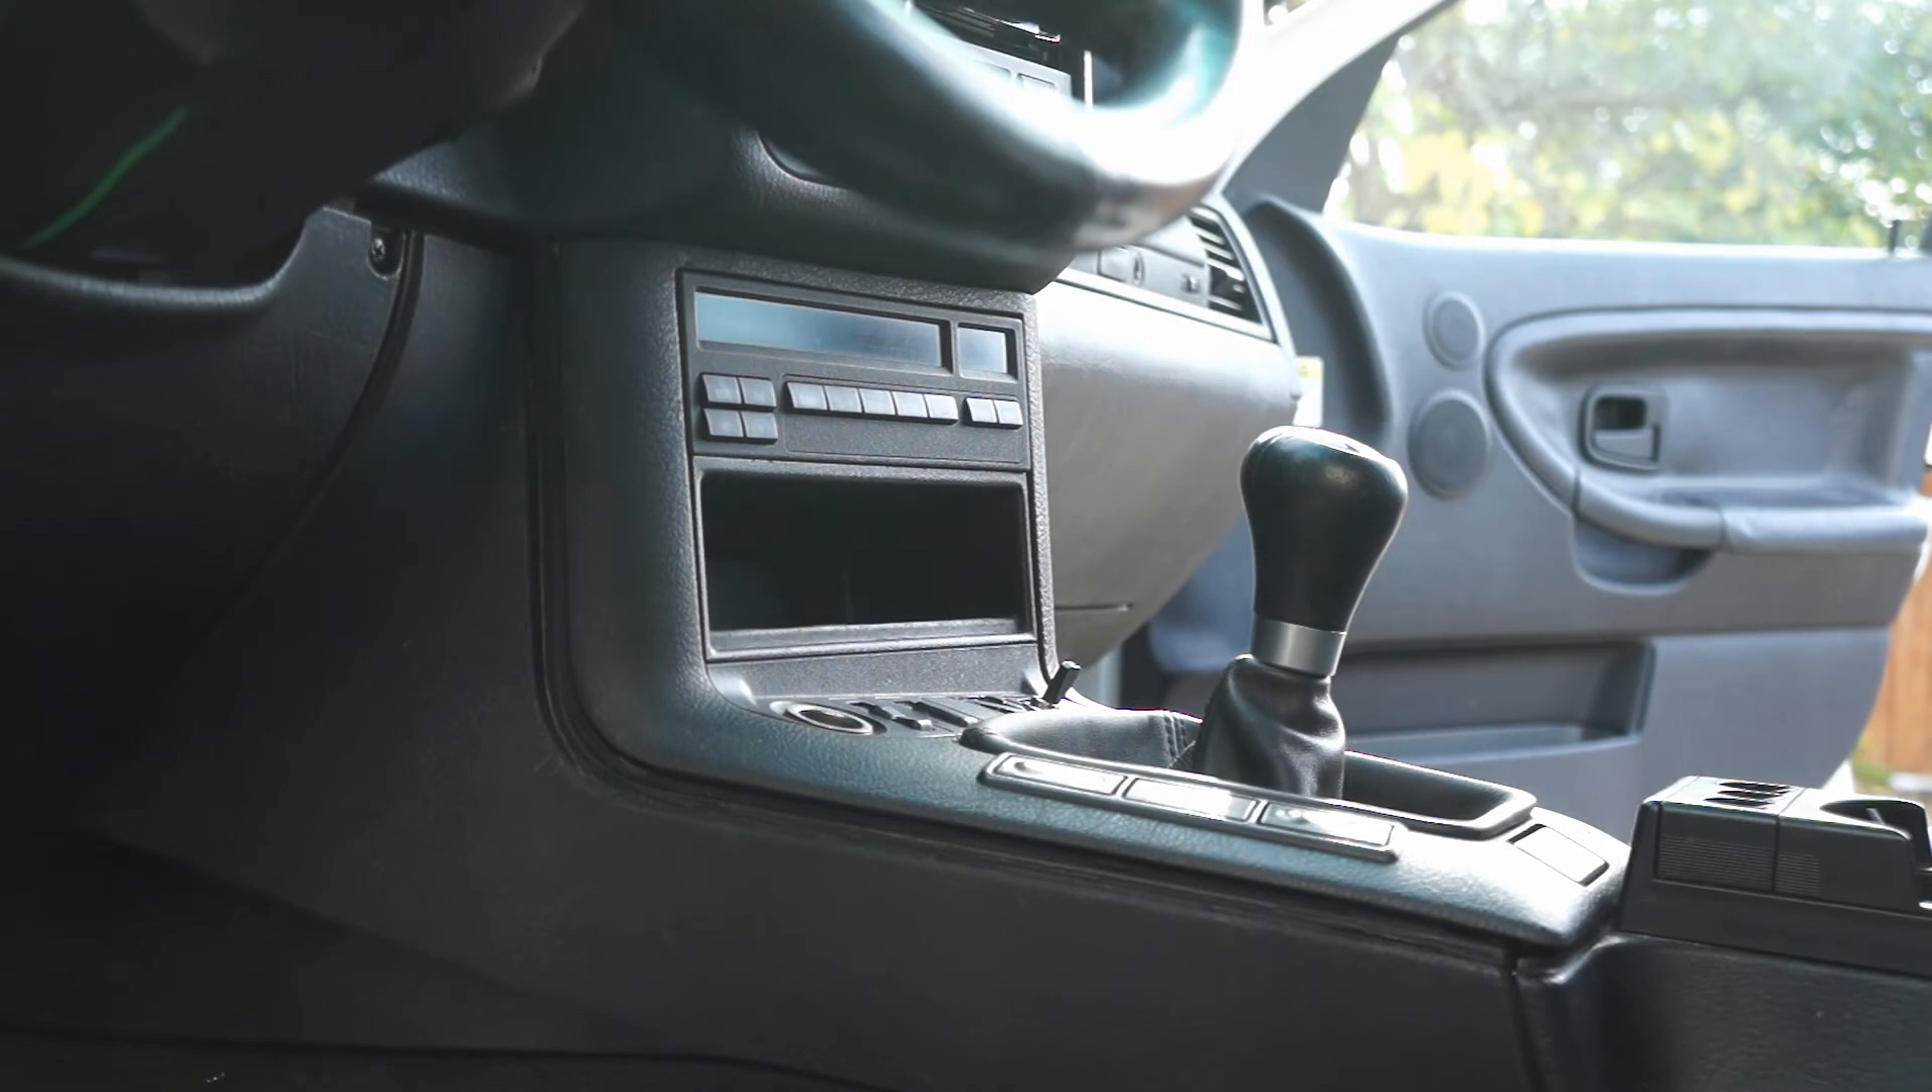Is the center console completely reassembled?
Yes.